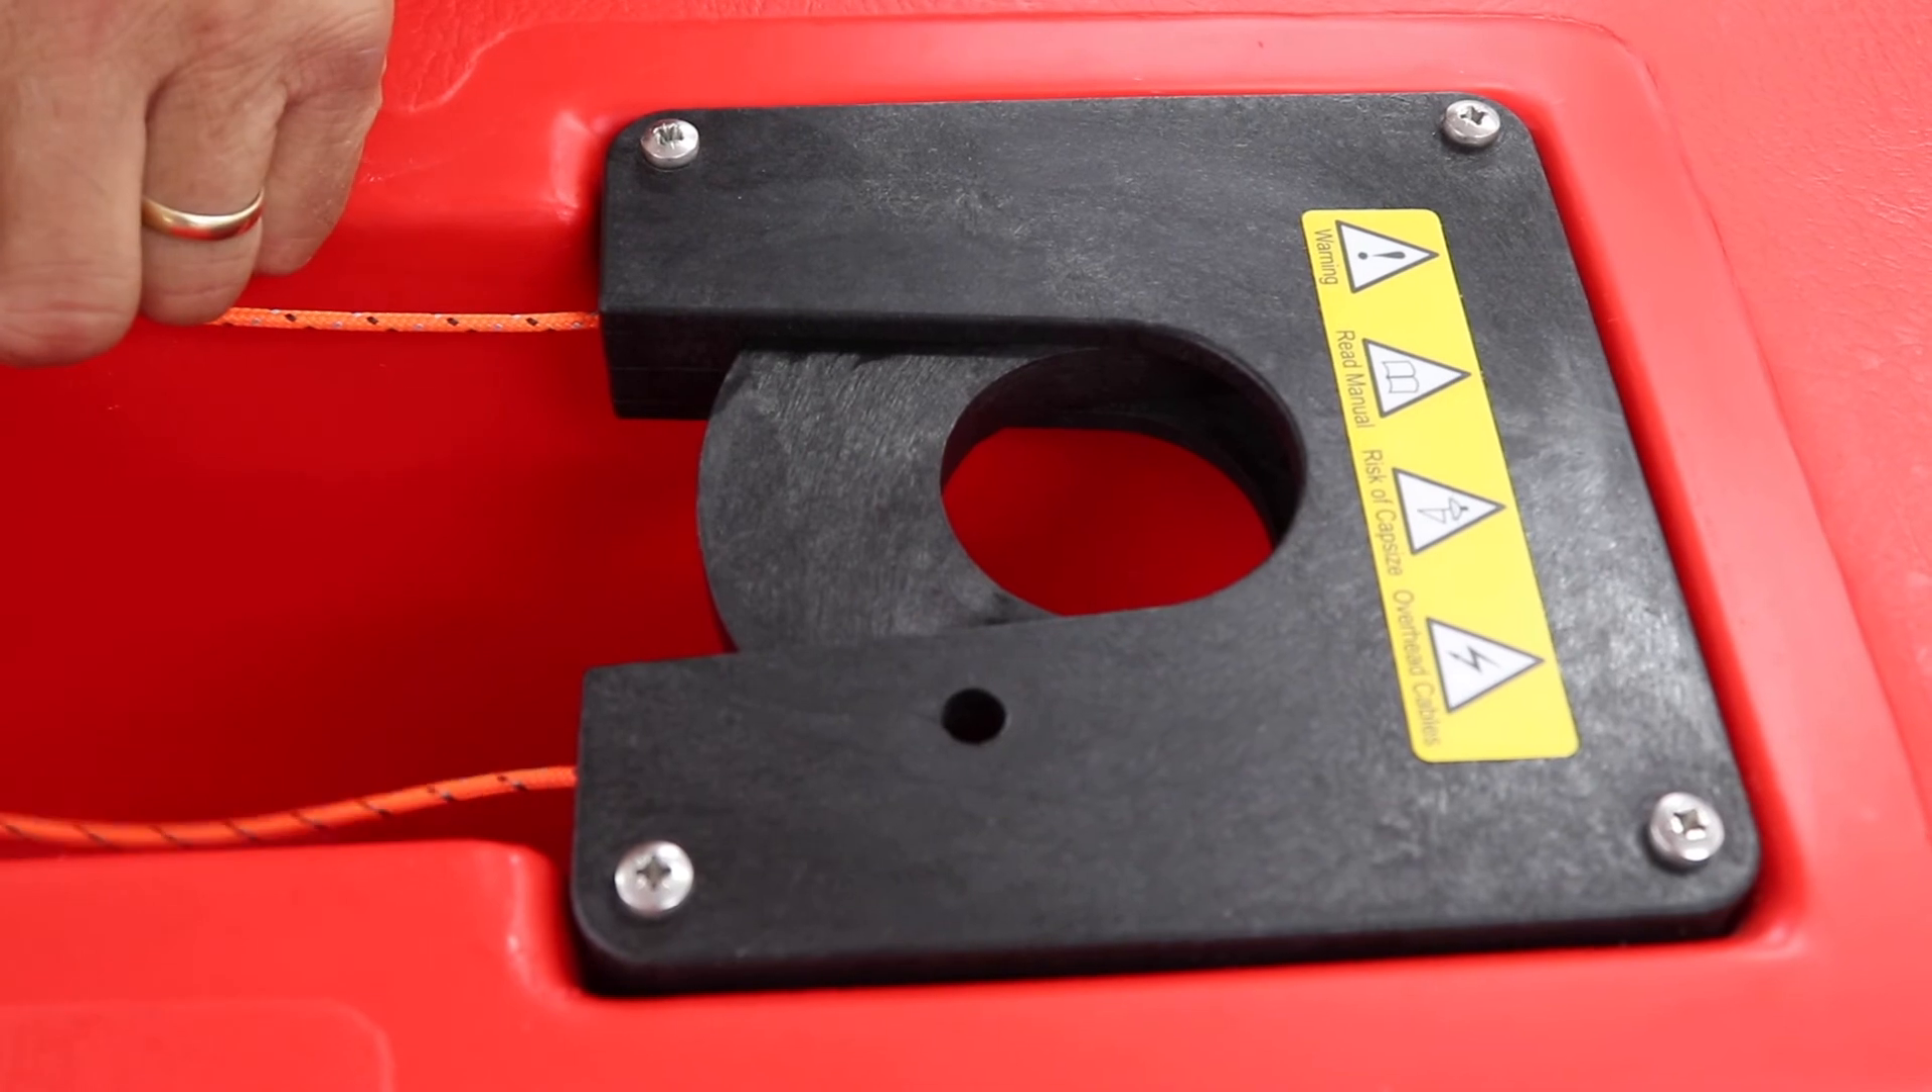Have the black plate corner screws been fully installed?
Yes.